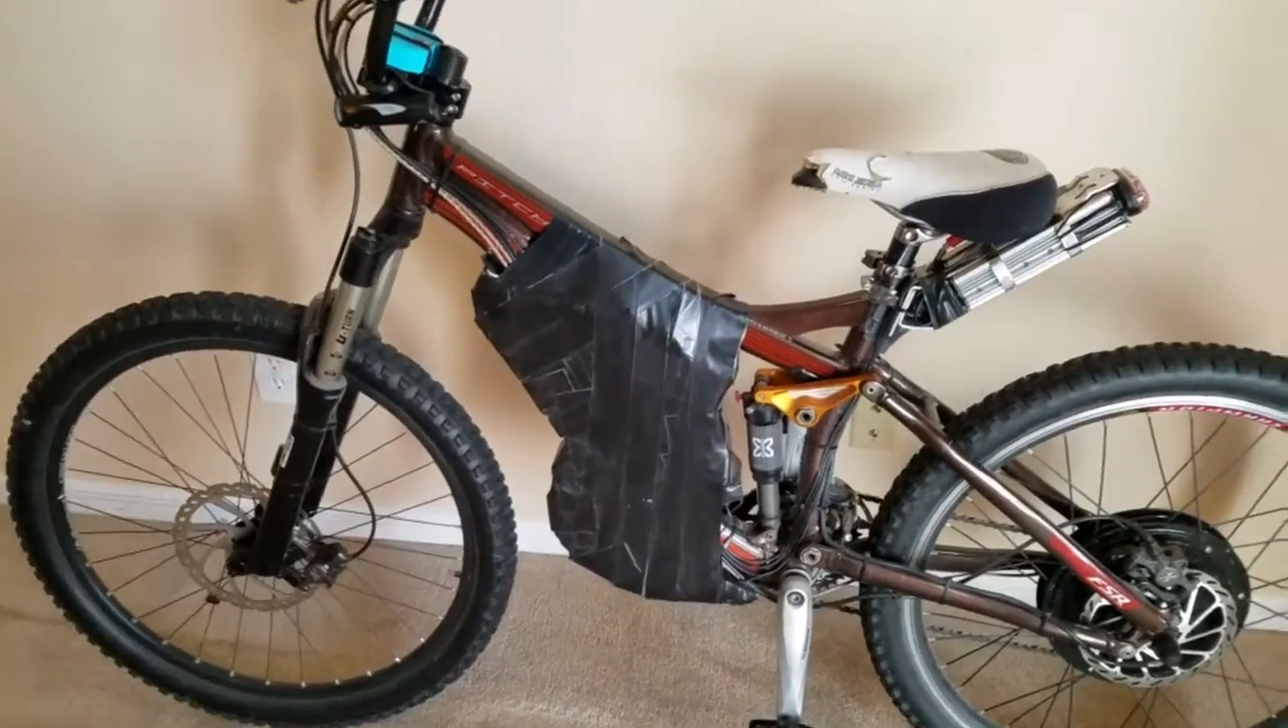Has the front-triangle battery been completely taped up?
Yes.